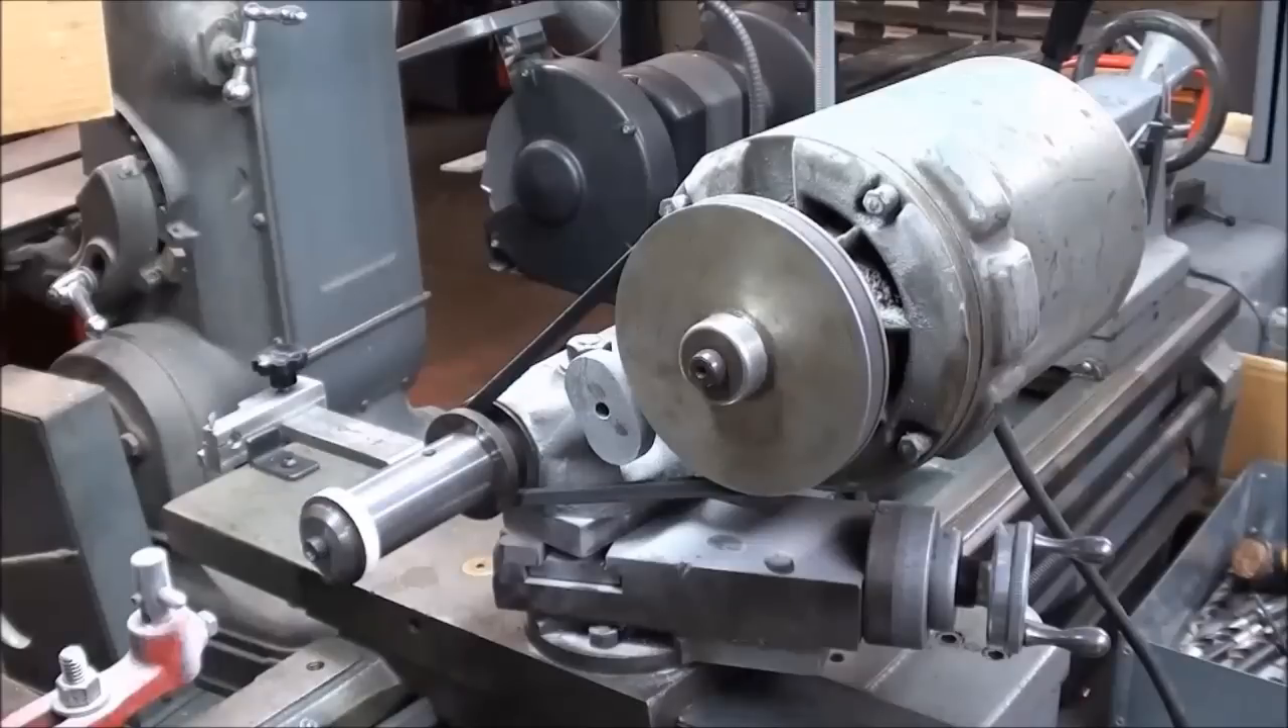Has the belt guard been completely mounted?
No.